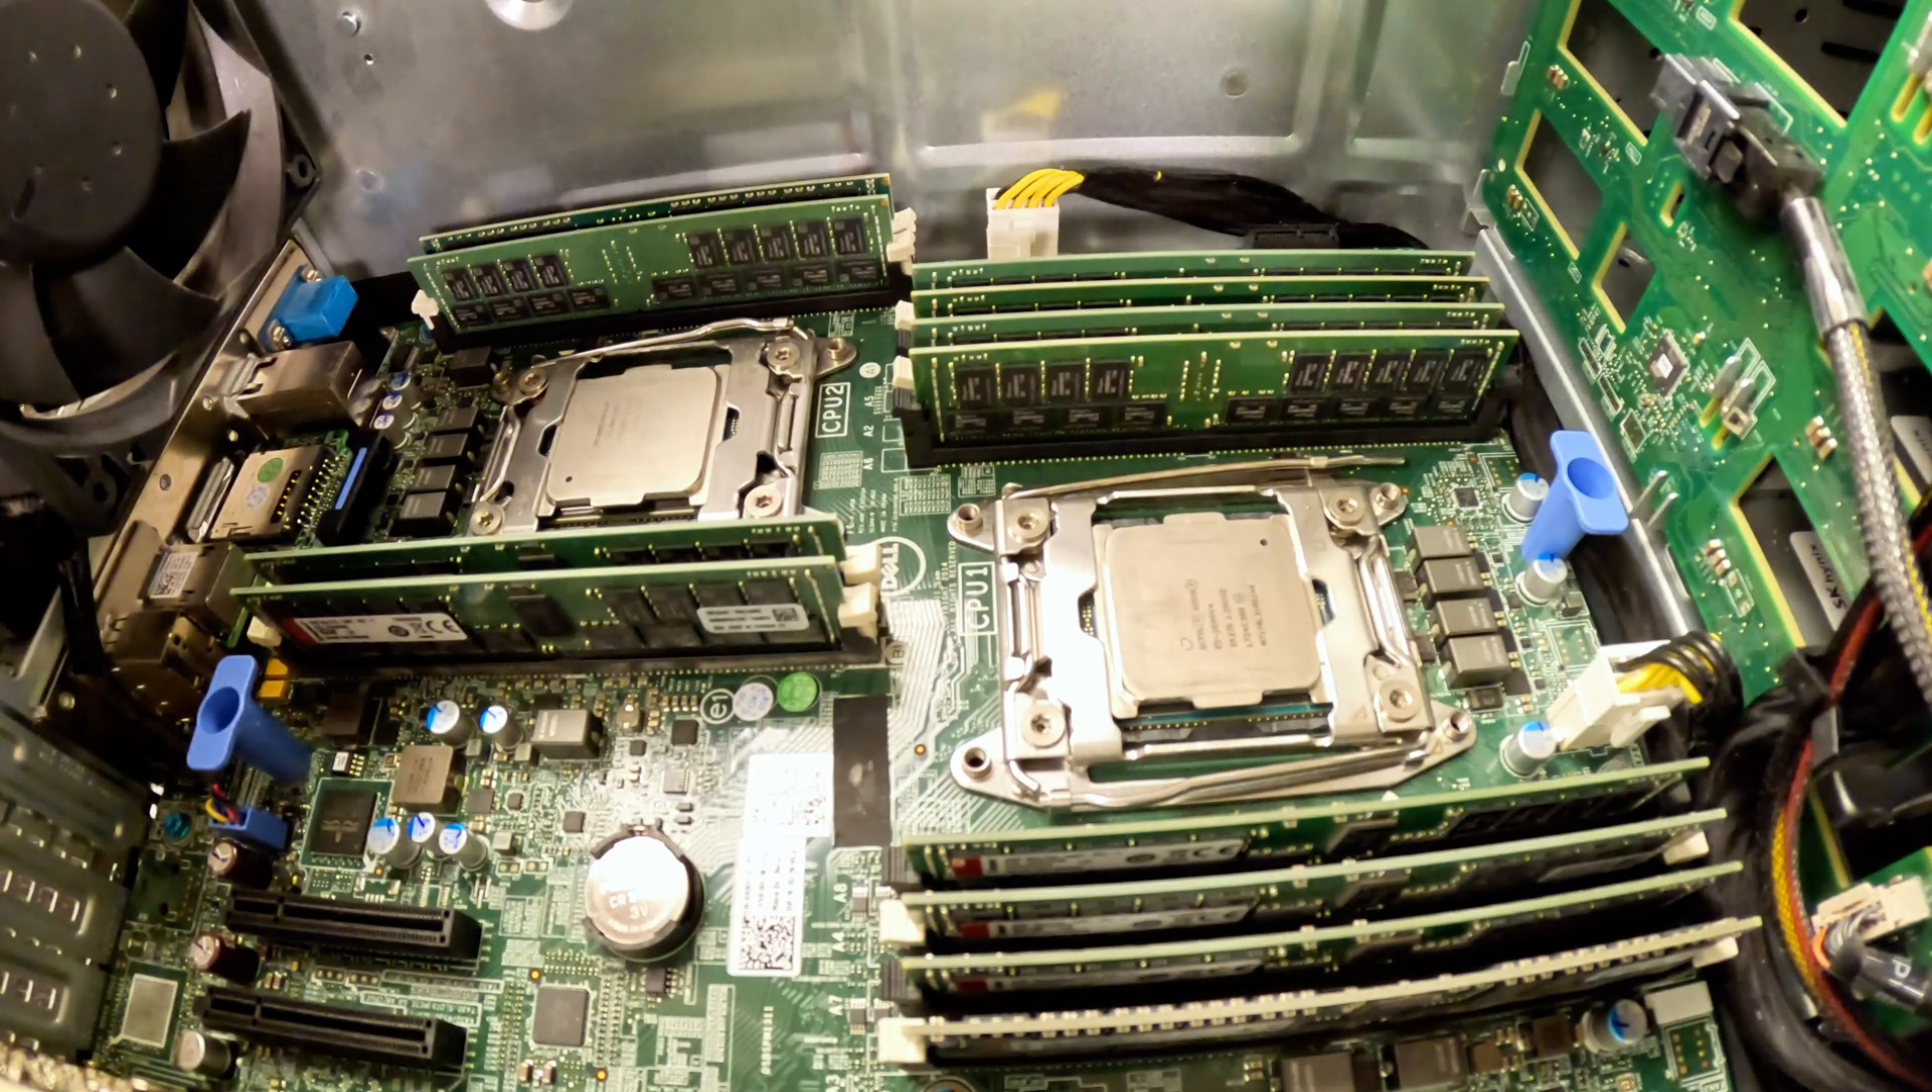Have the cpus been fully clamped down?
Yes.